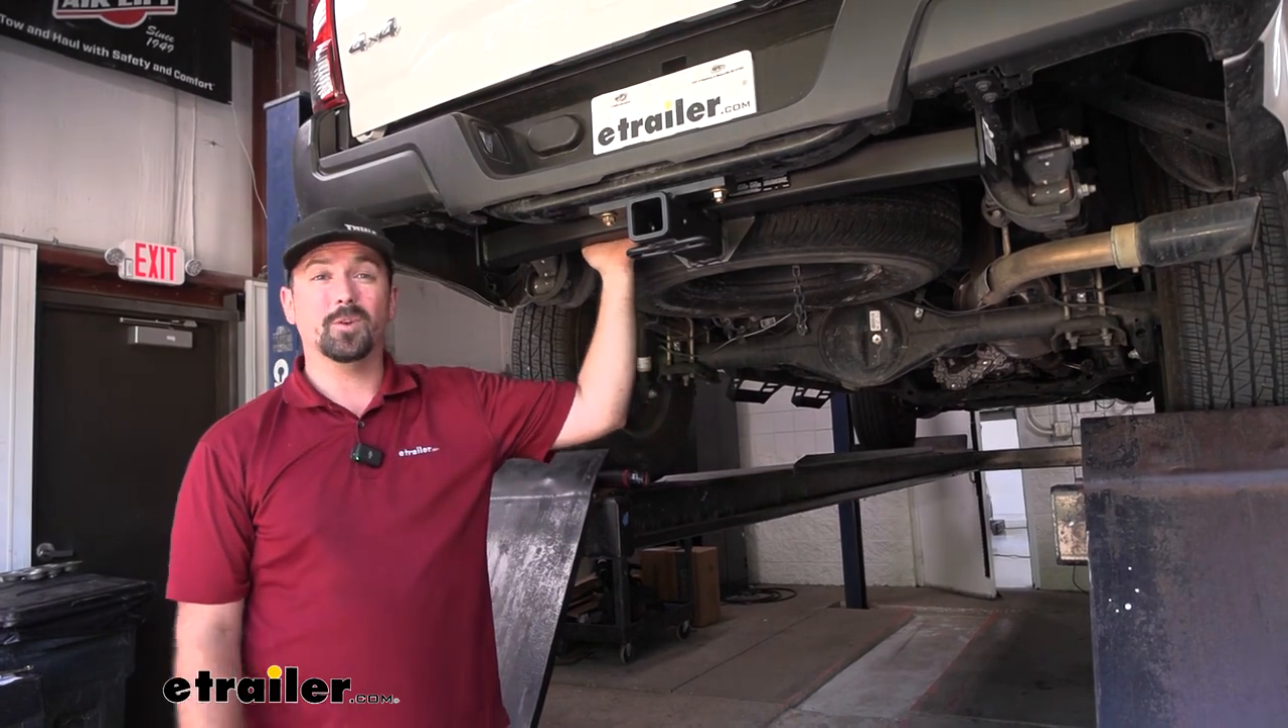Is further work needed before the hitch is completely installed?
No.